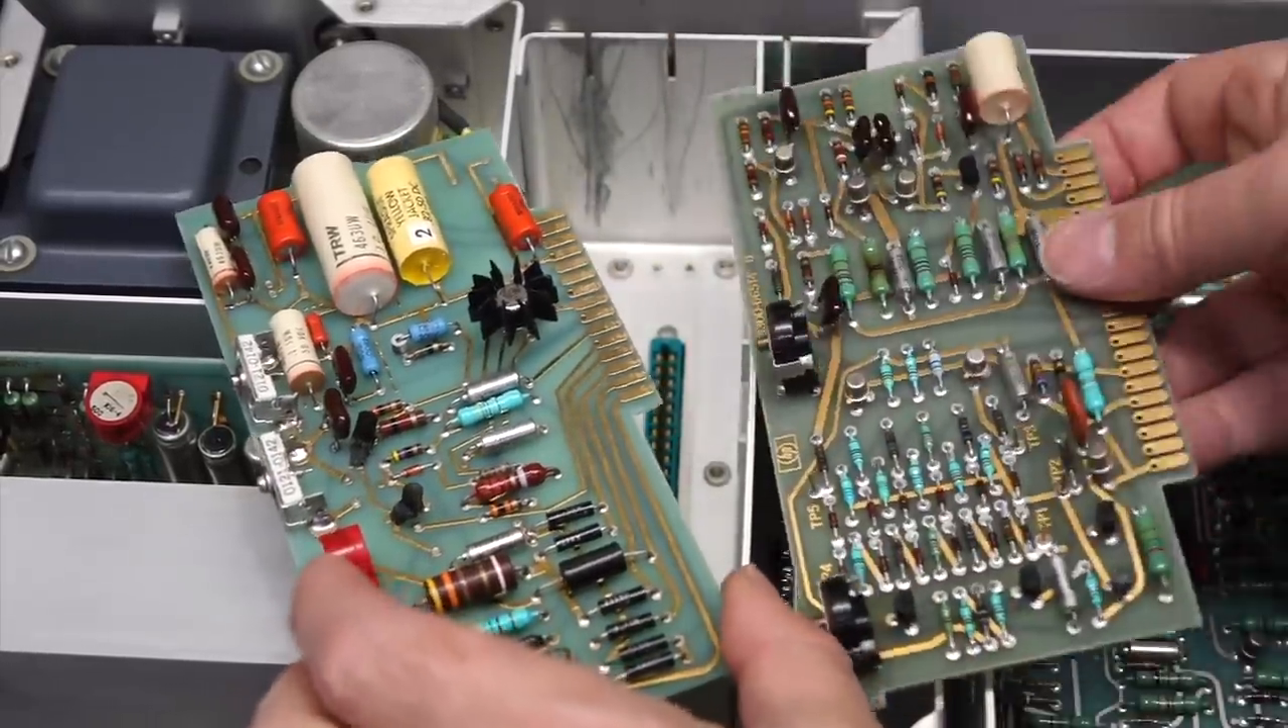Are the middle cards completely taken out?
Yes.